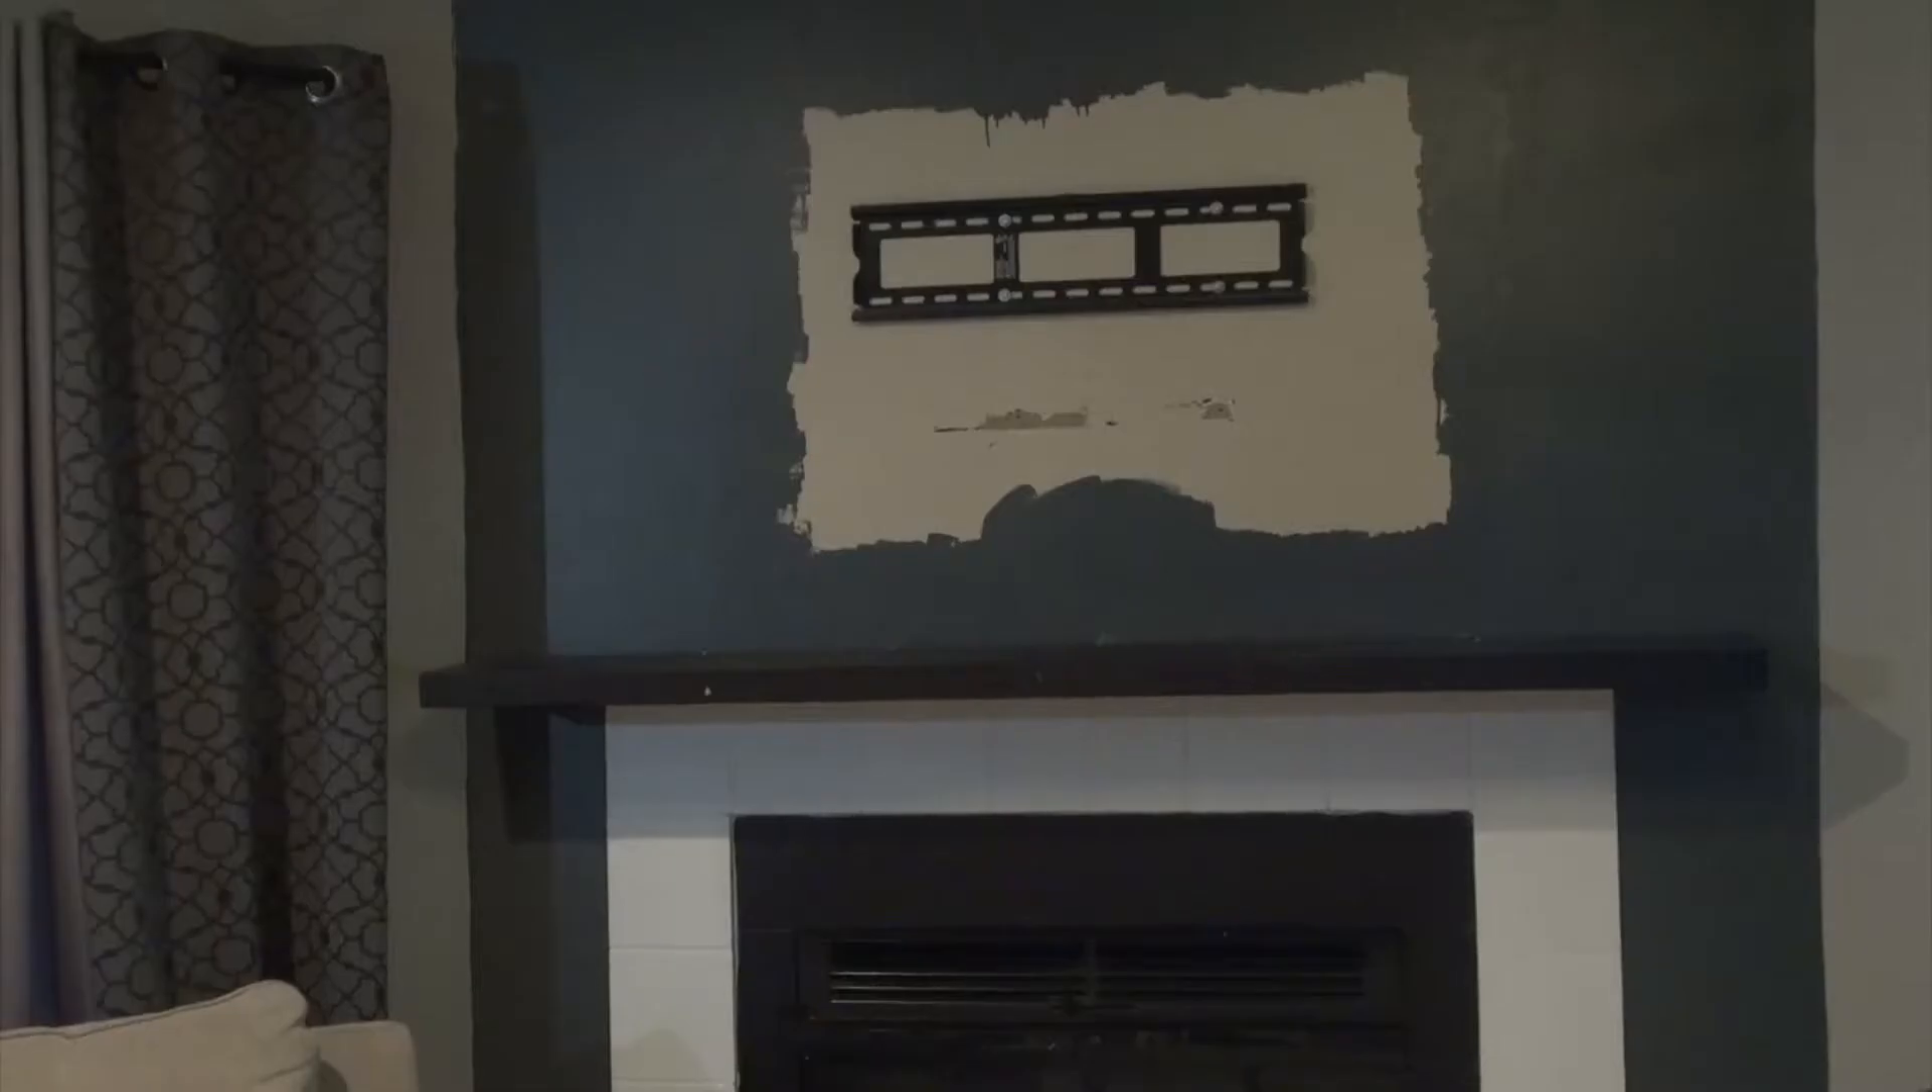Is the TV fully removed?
Yes.